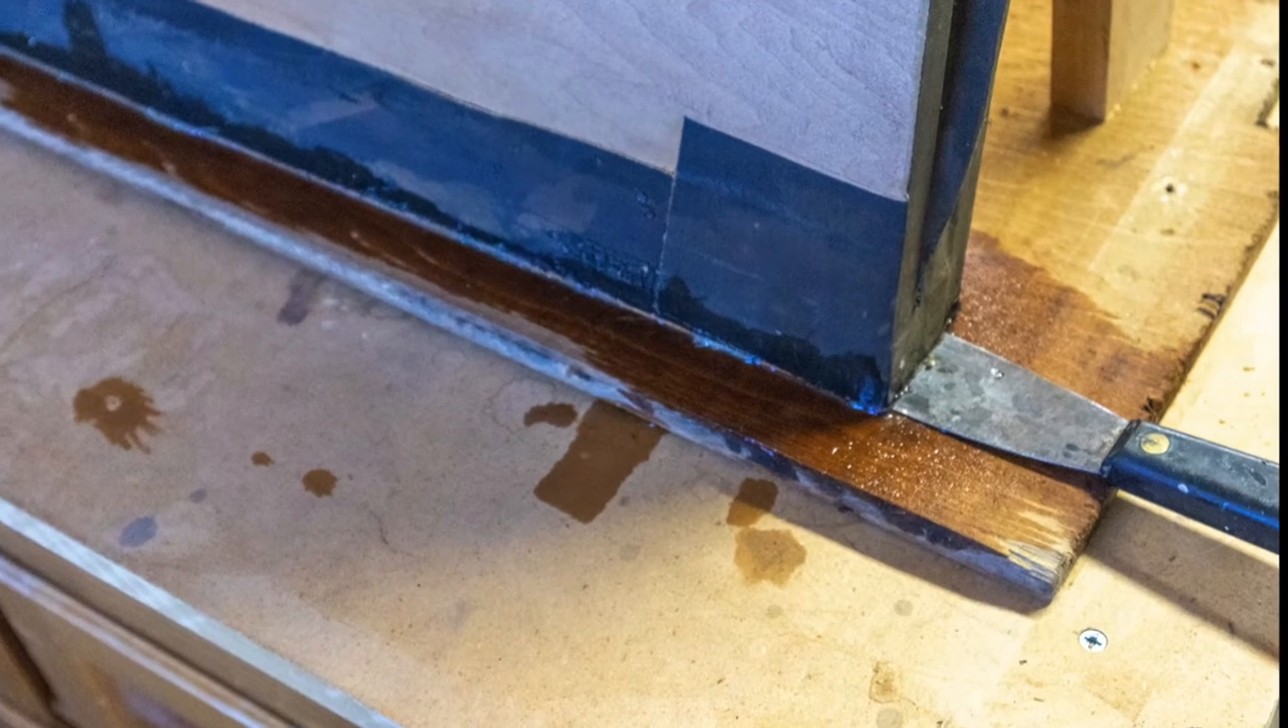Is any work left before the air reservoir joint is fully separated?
Yes.